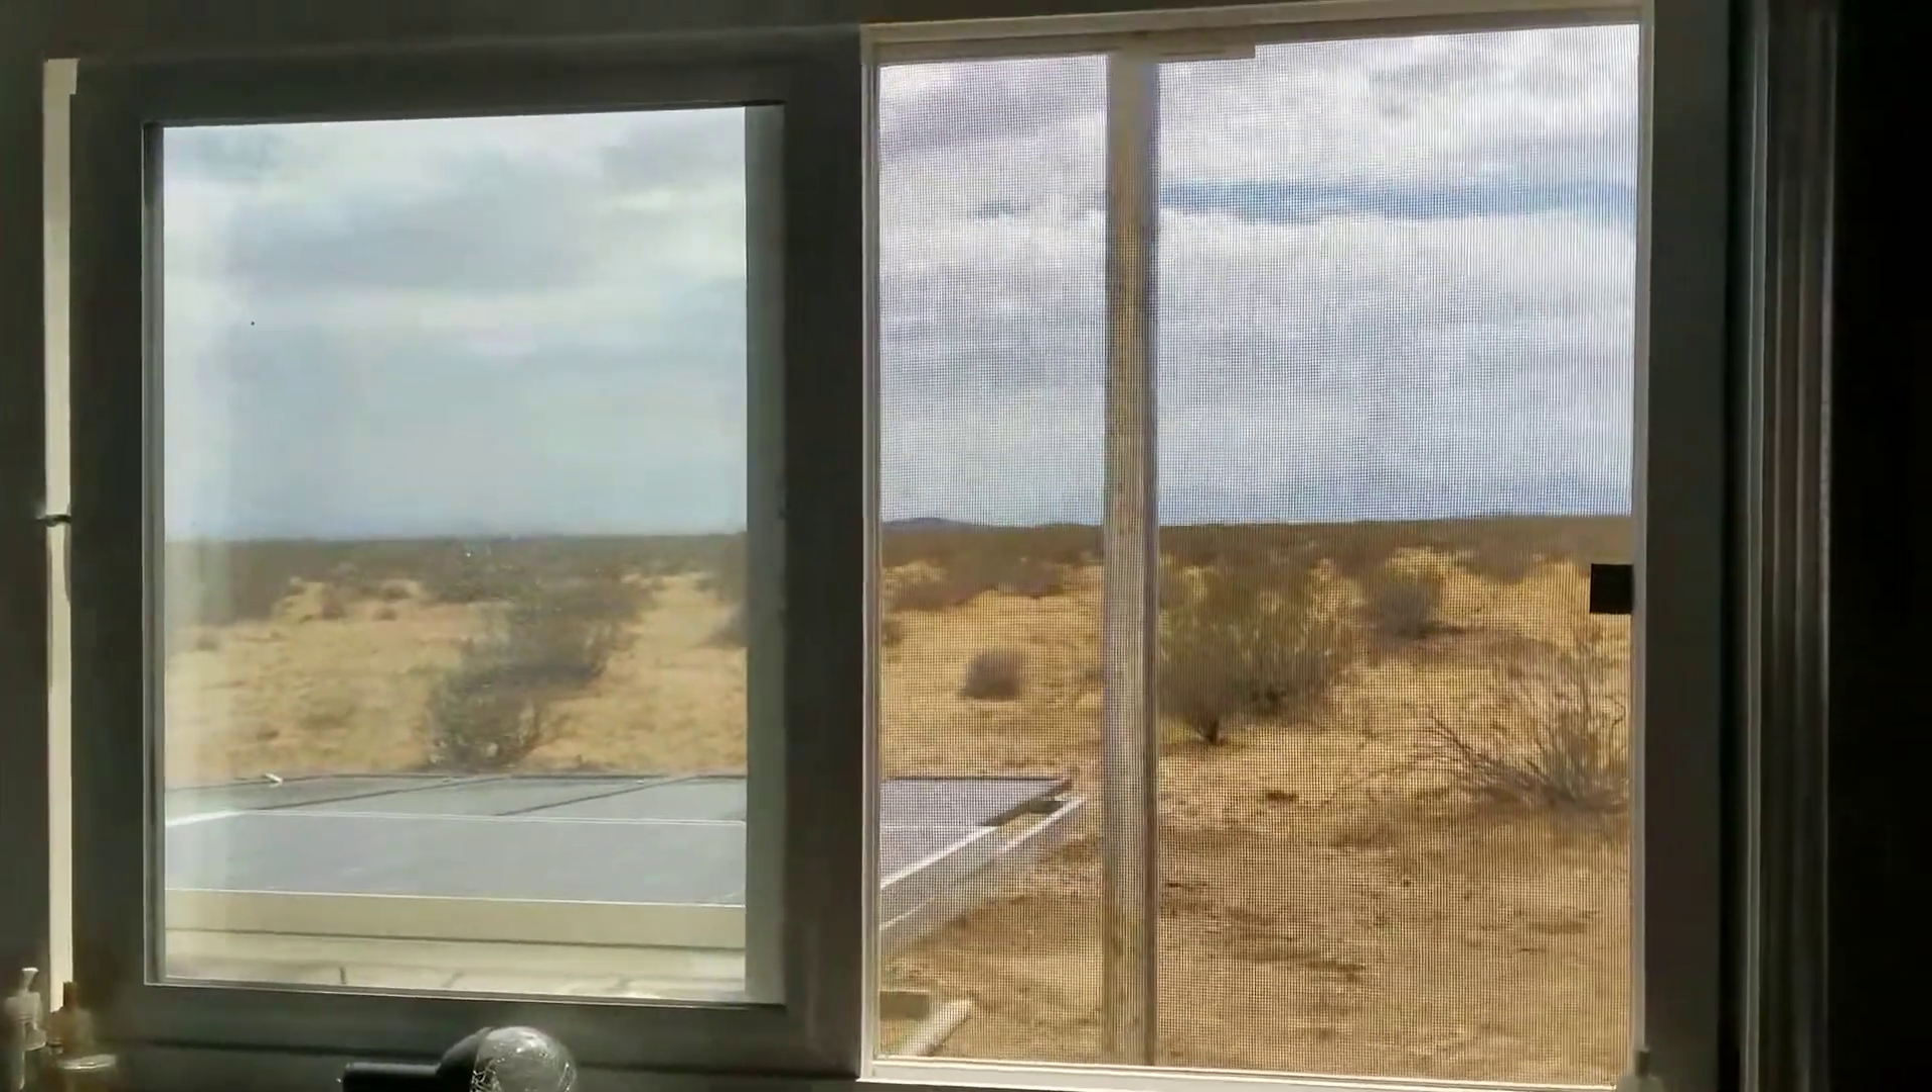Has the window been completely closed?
No.